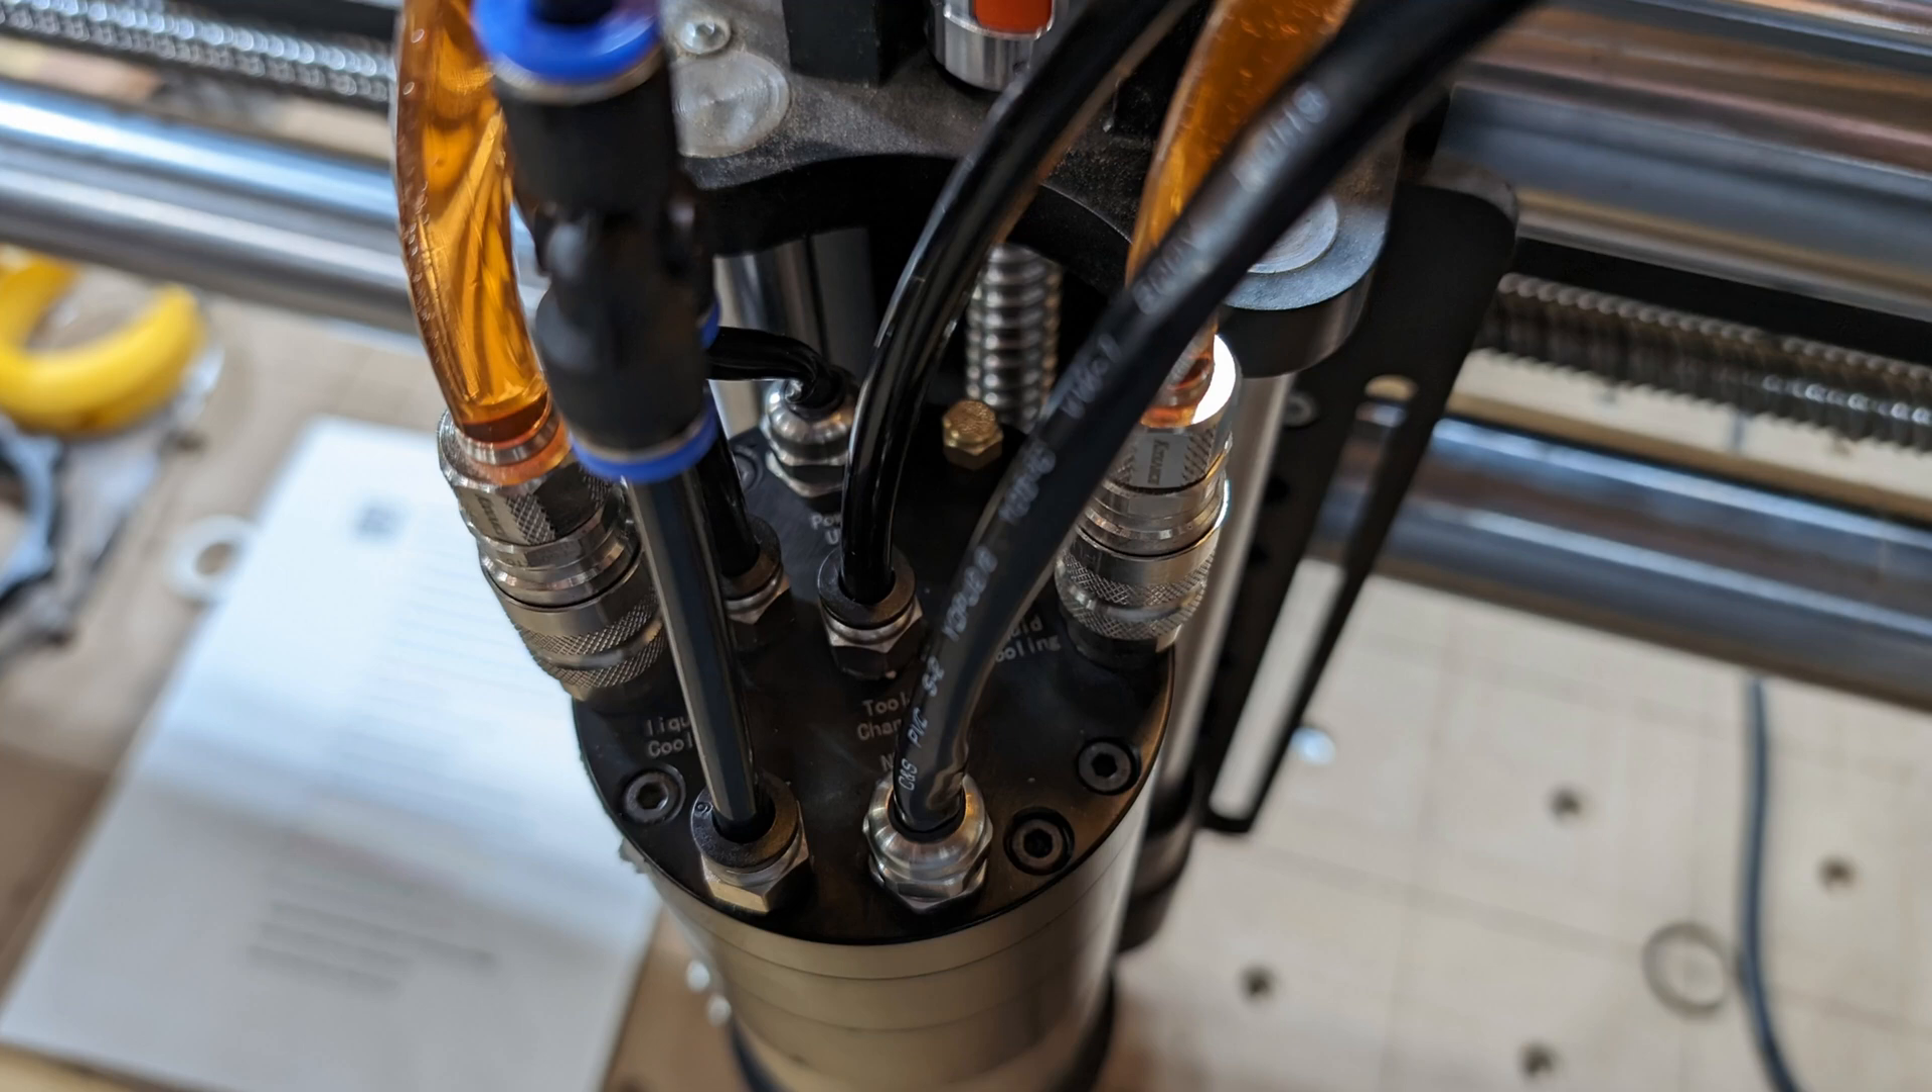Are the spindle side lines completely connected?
Yes.